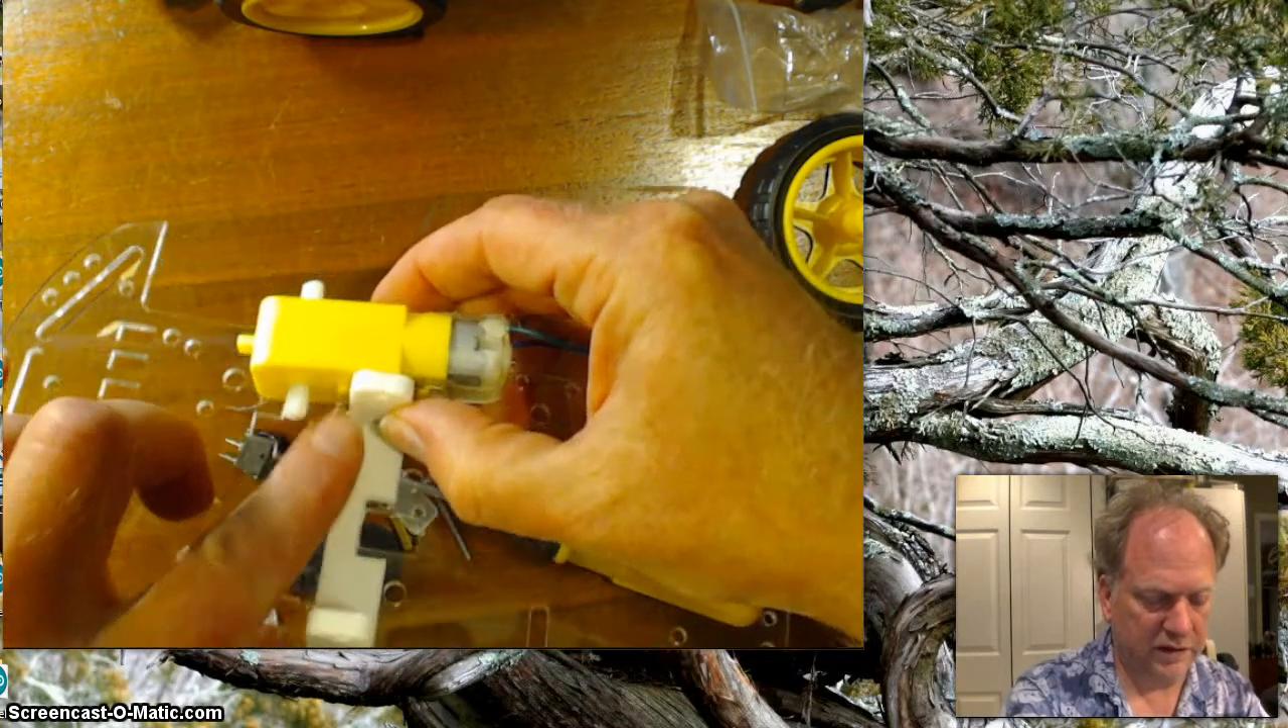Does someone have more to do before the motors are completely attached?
Yes.